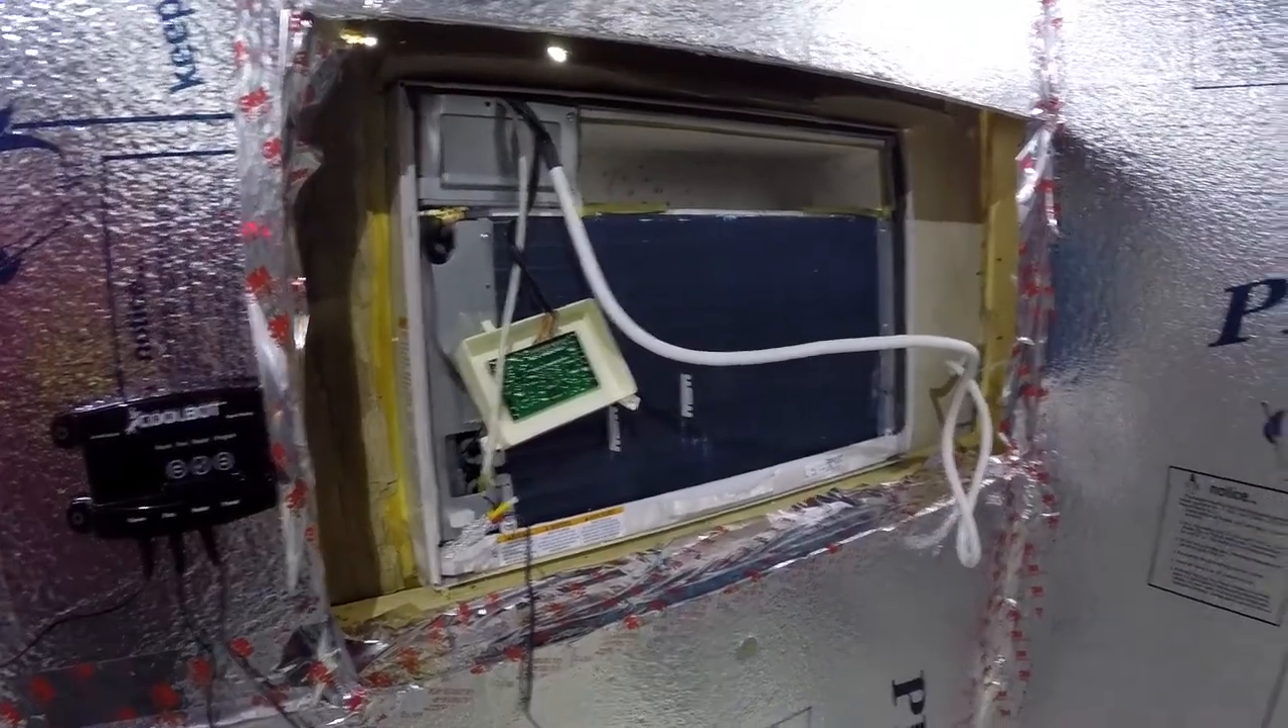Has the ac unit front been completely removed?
Yes.